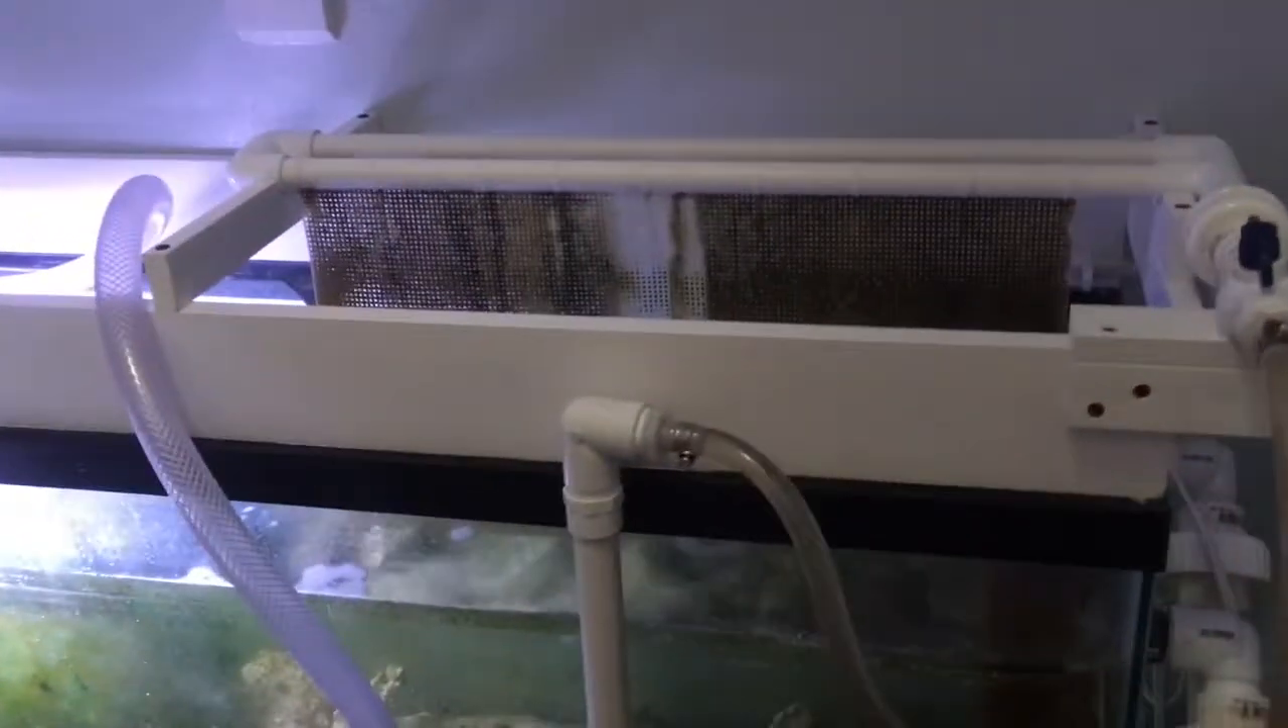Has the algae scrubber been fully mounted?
Yes.